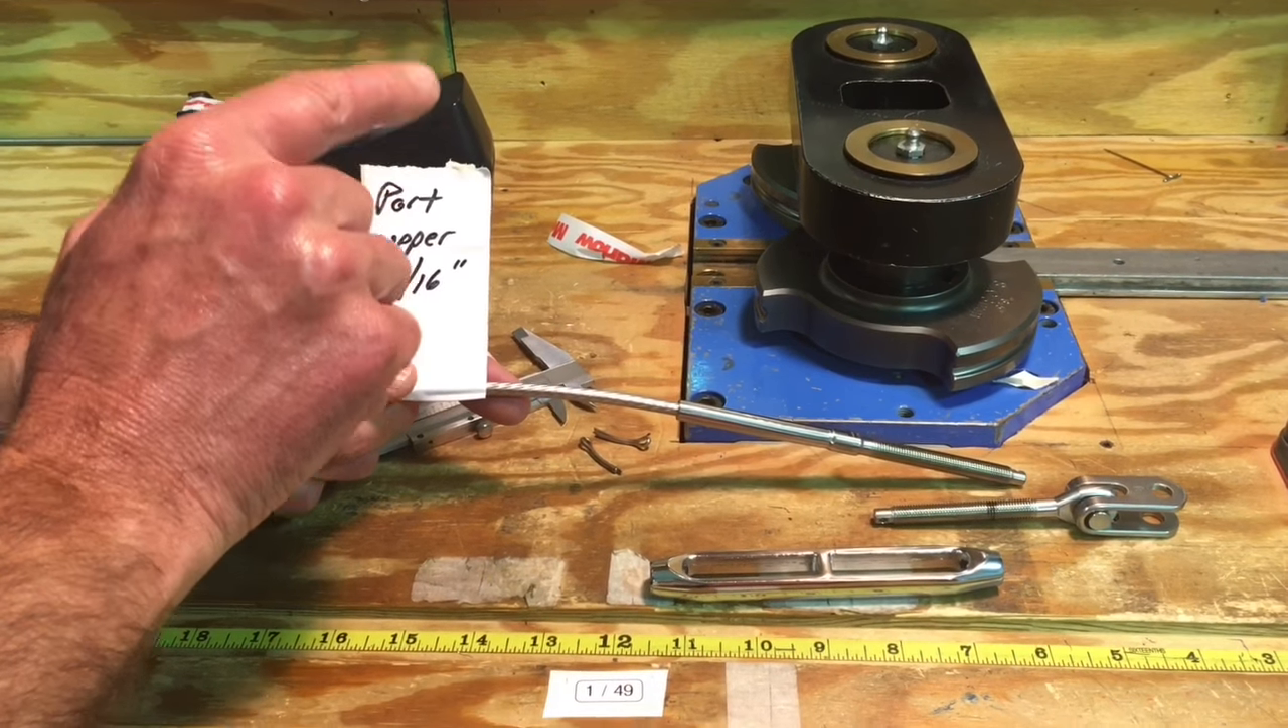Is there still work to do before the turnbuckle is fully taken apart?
No.